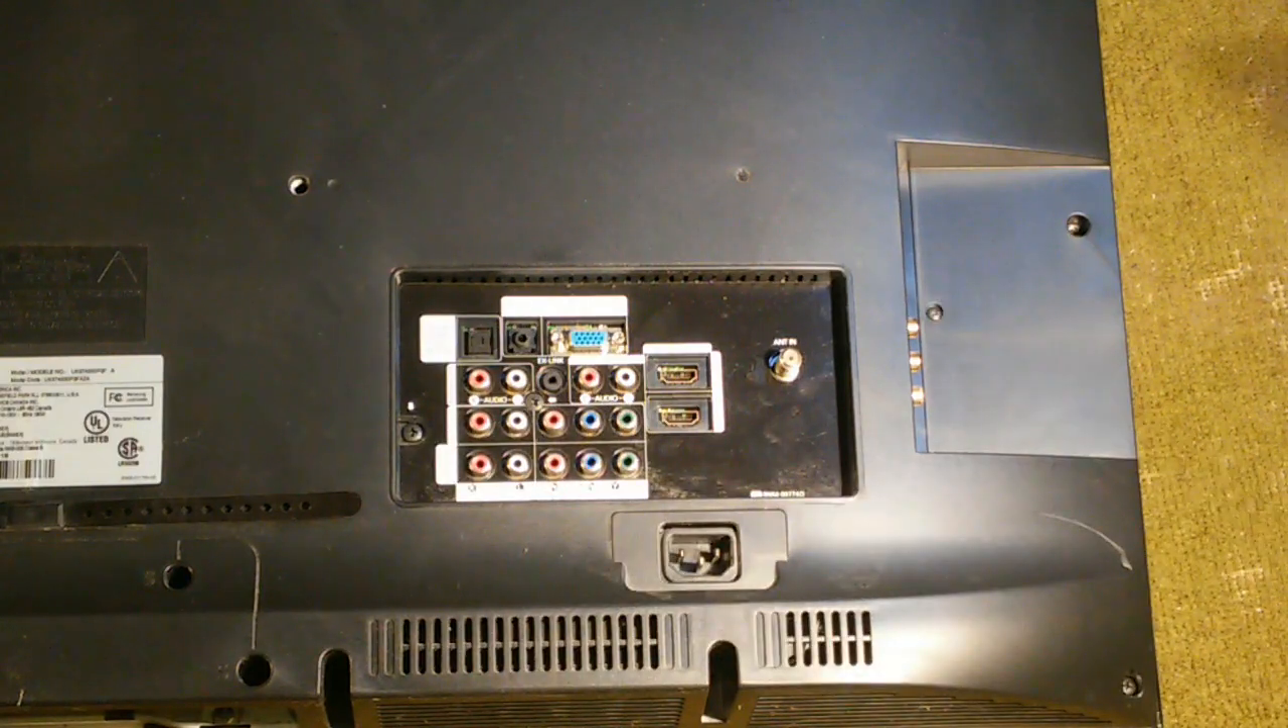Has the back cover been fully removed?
No.